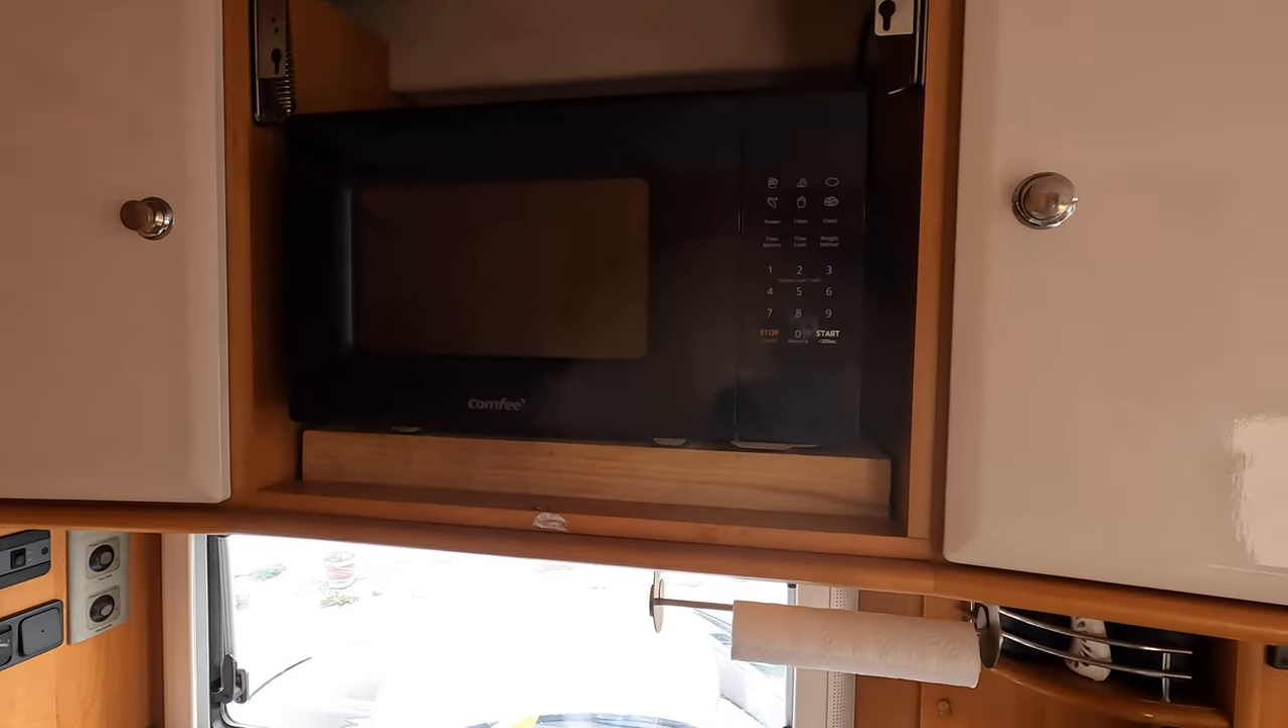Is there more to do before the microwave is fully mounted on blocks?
No.